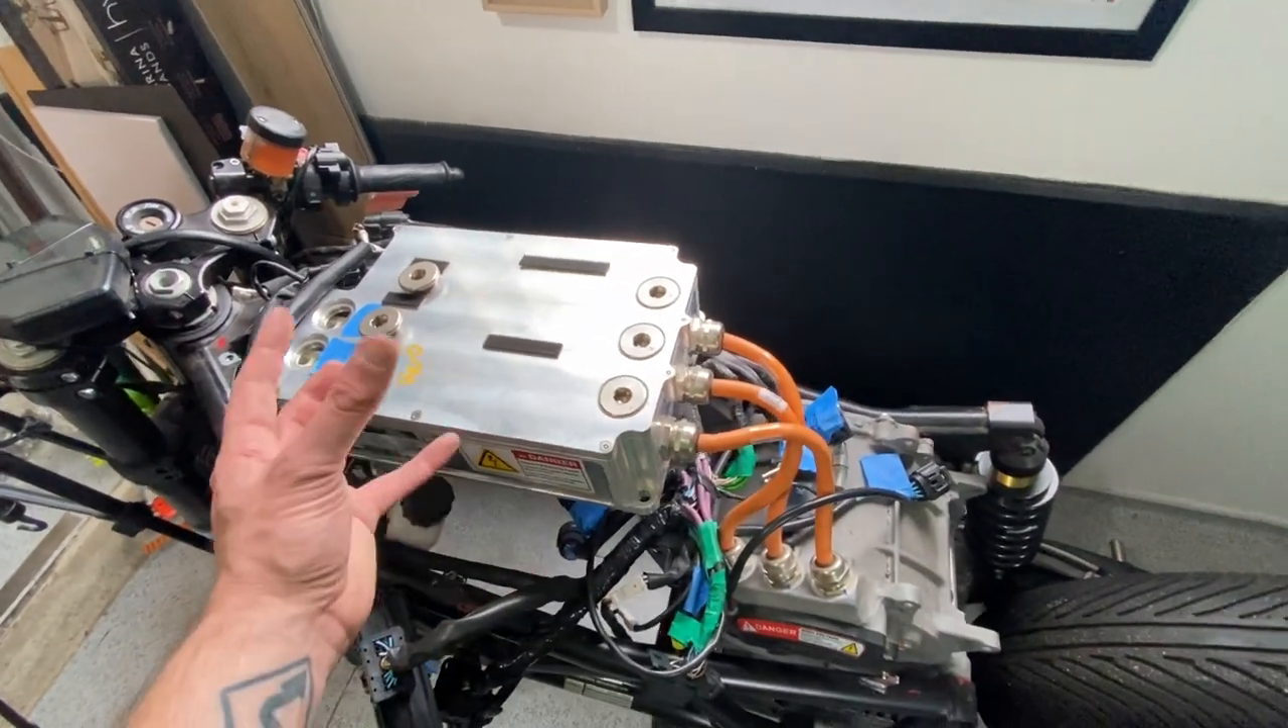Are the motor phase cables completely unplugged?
No.